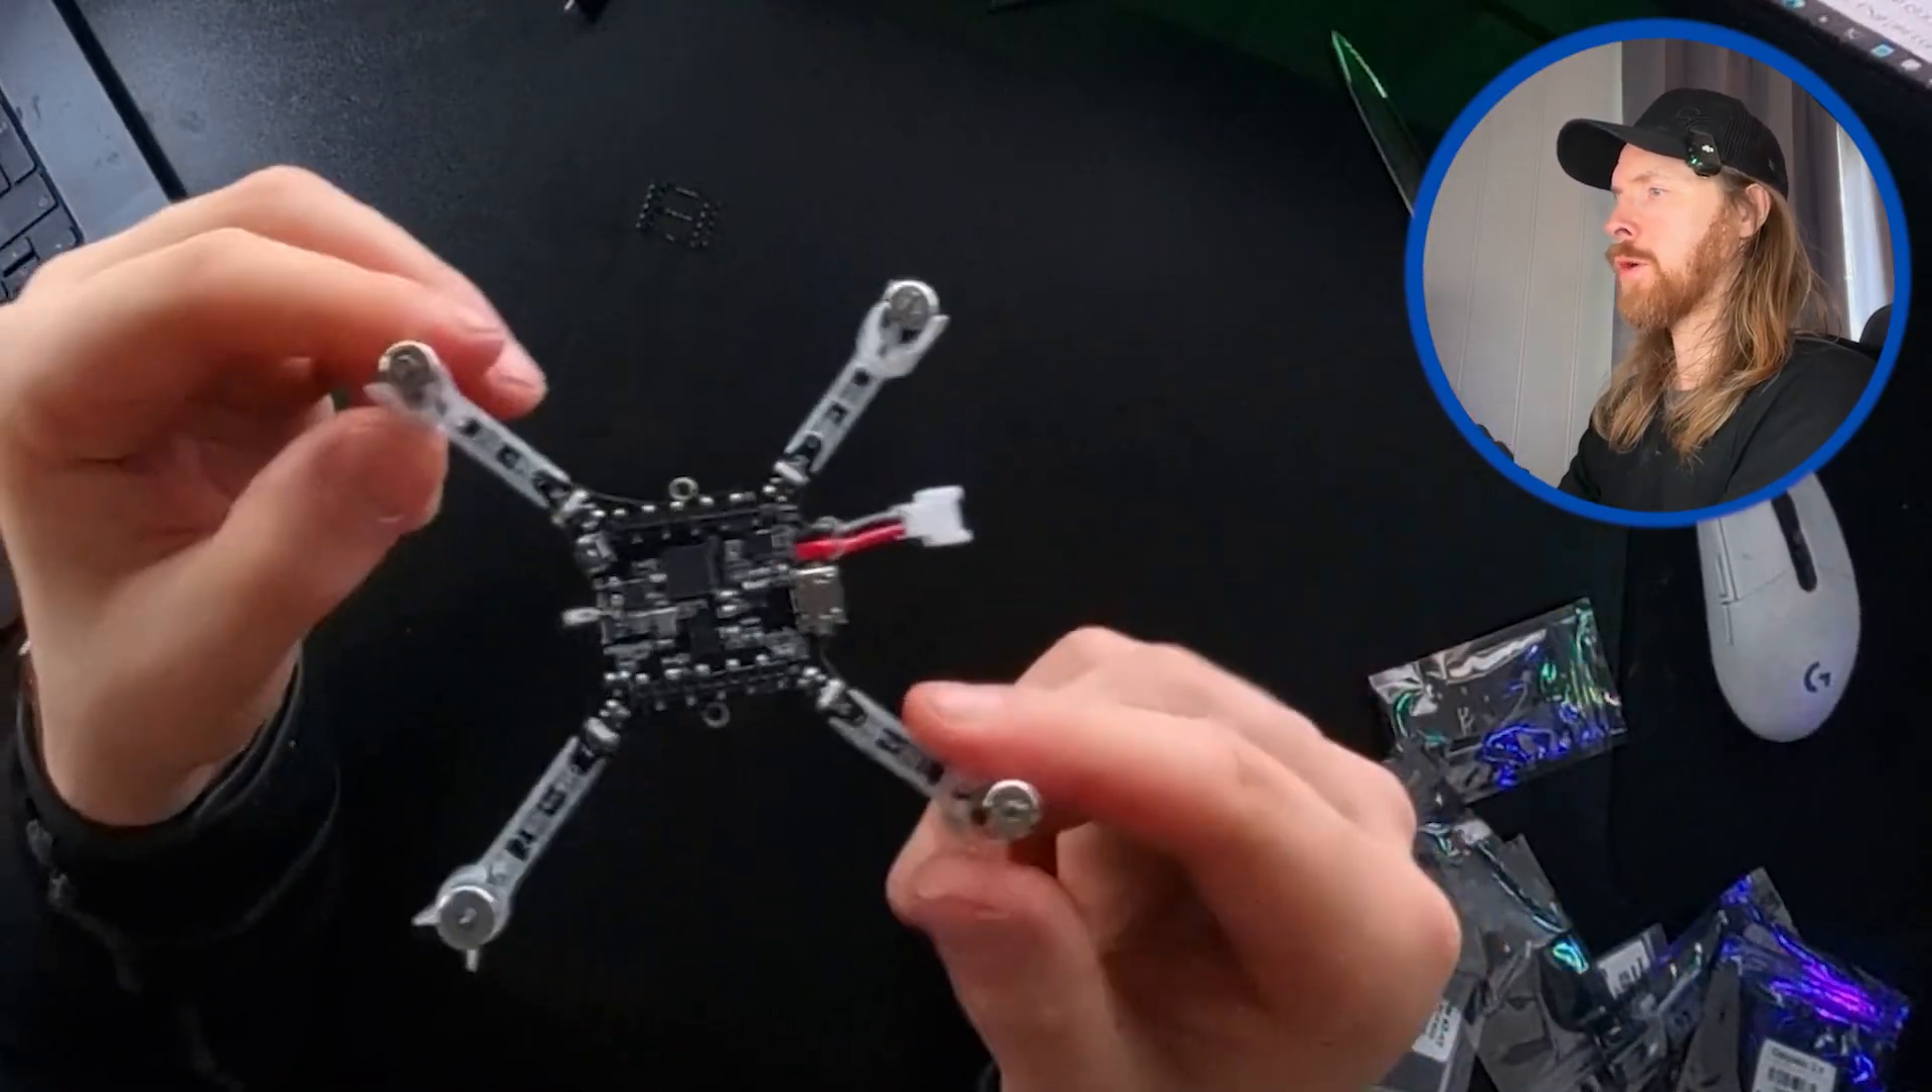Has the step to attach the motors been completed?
Yes.